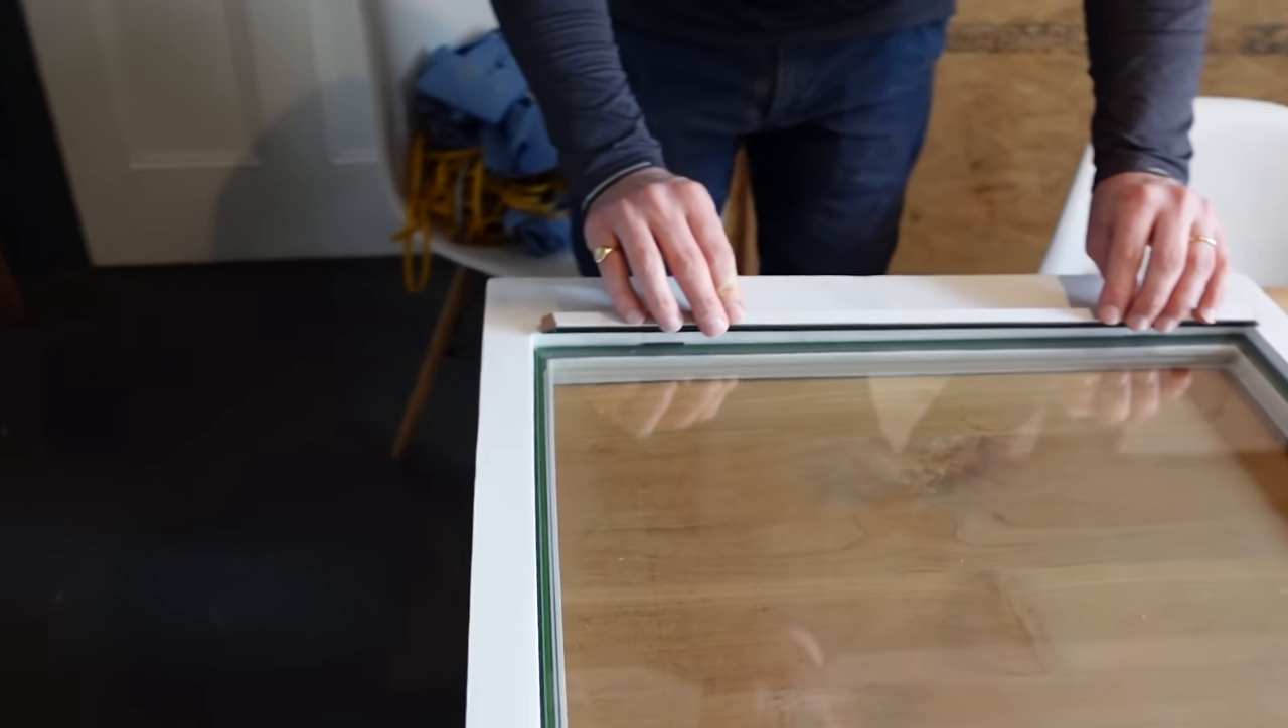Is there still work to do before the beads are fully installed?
Yes.